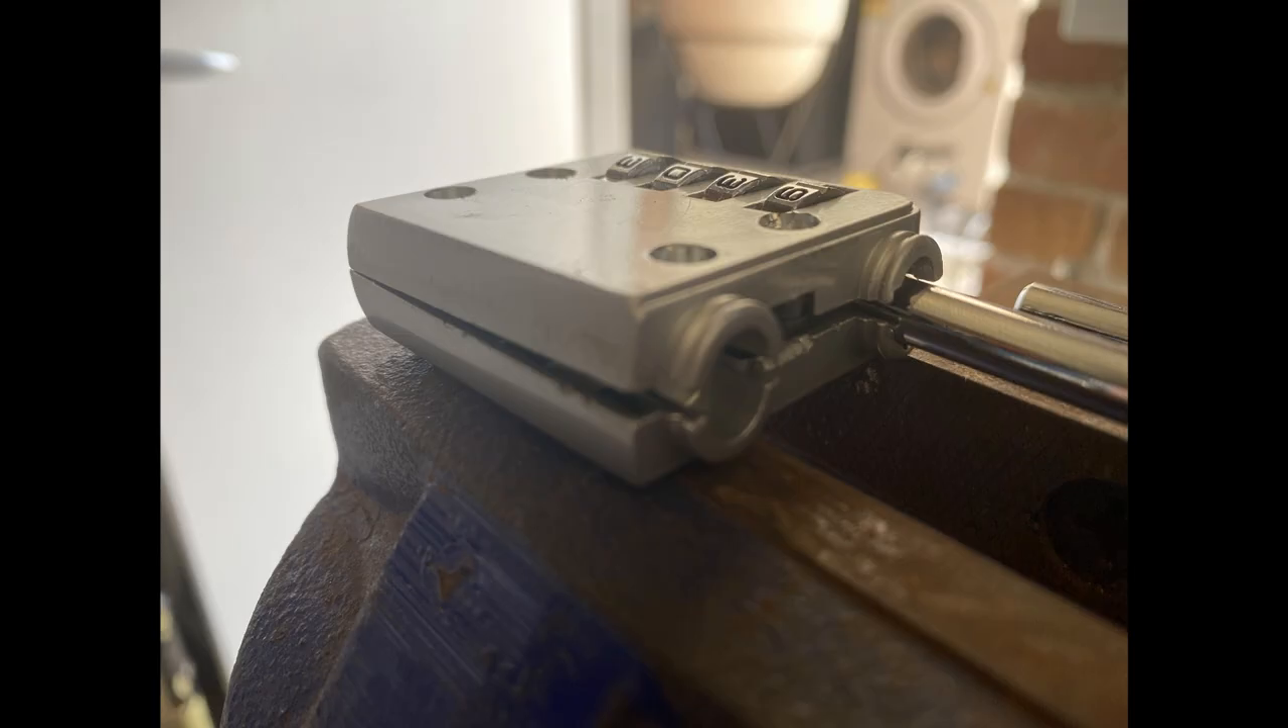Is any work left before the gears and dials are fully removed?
Yes.